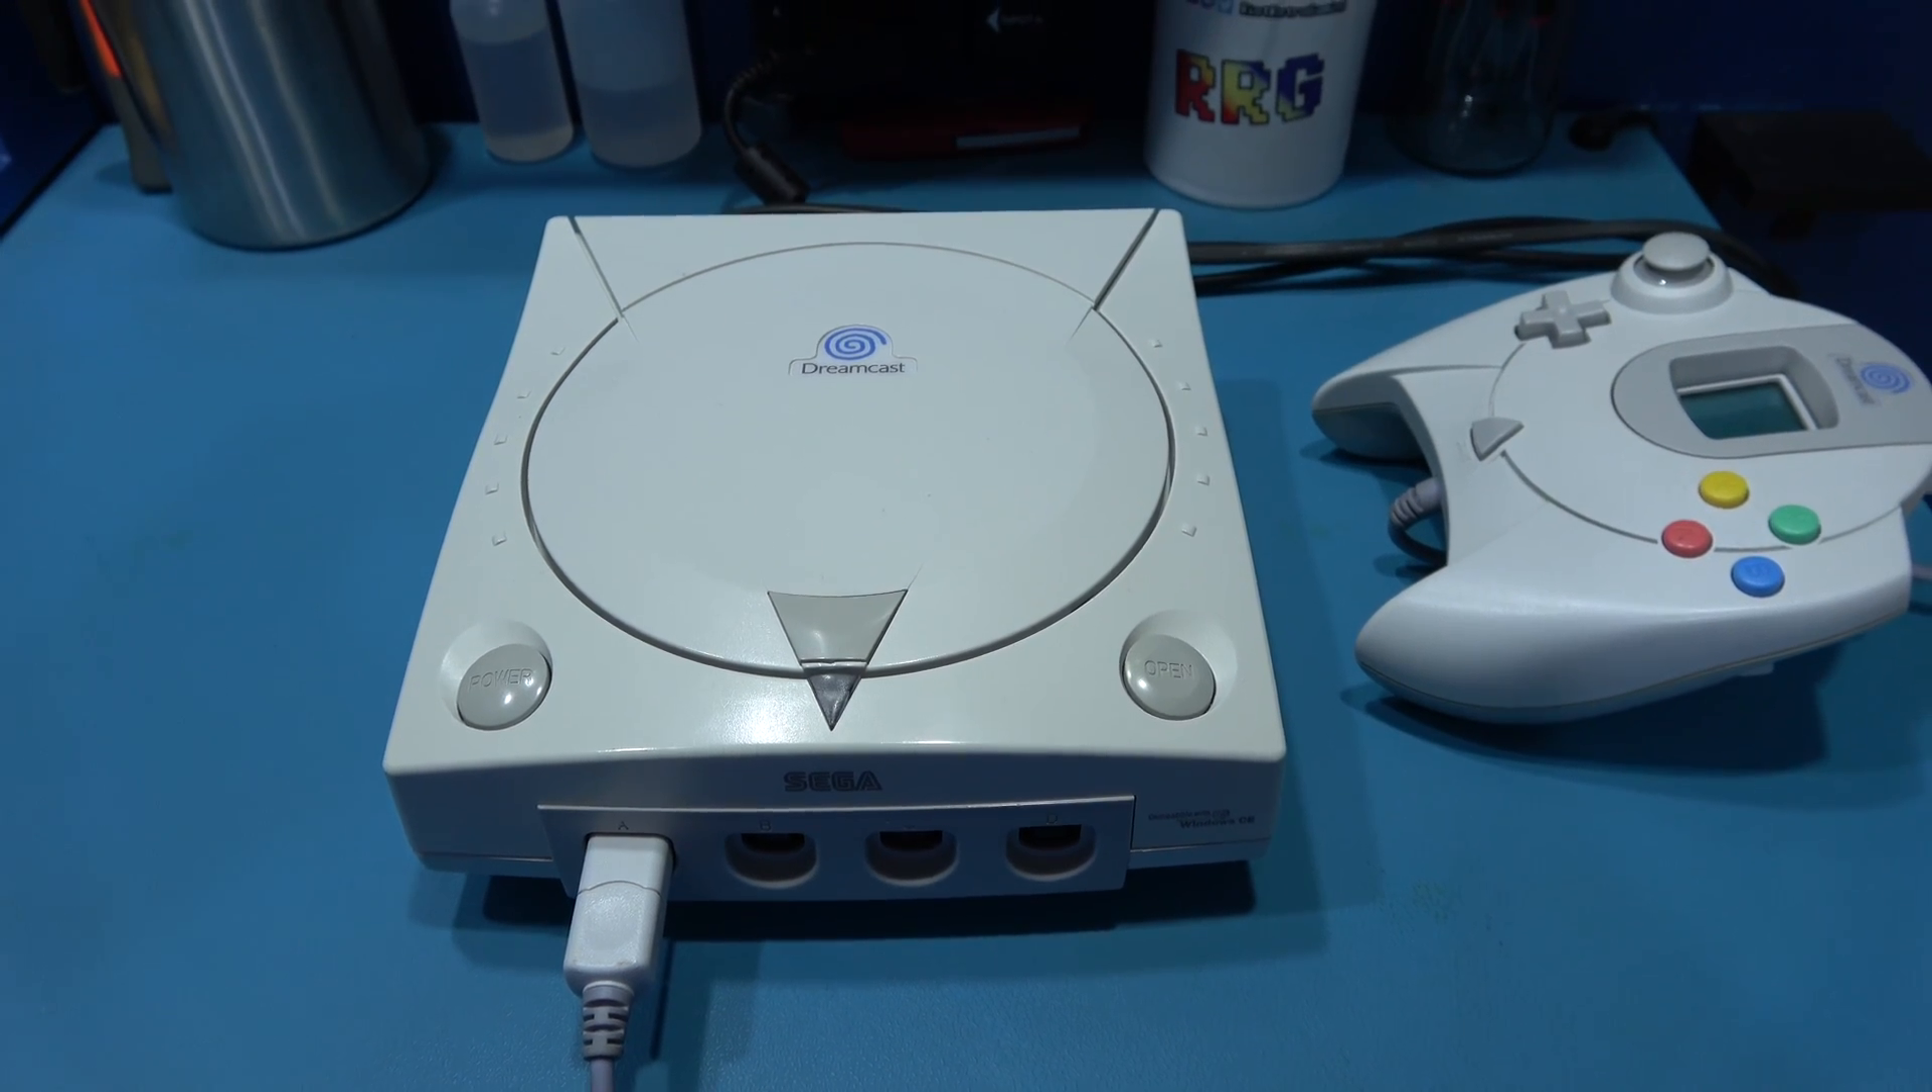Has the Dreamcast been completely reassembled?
Yes.